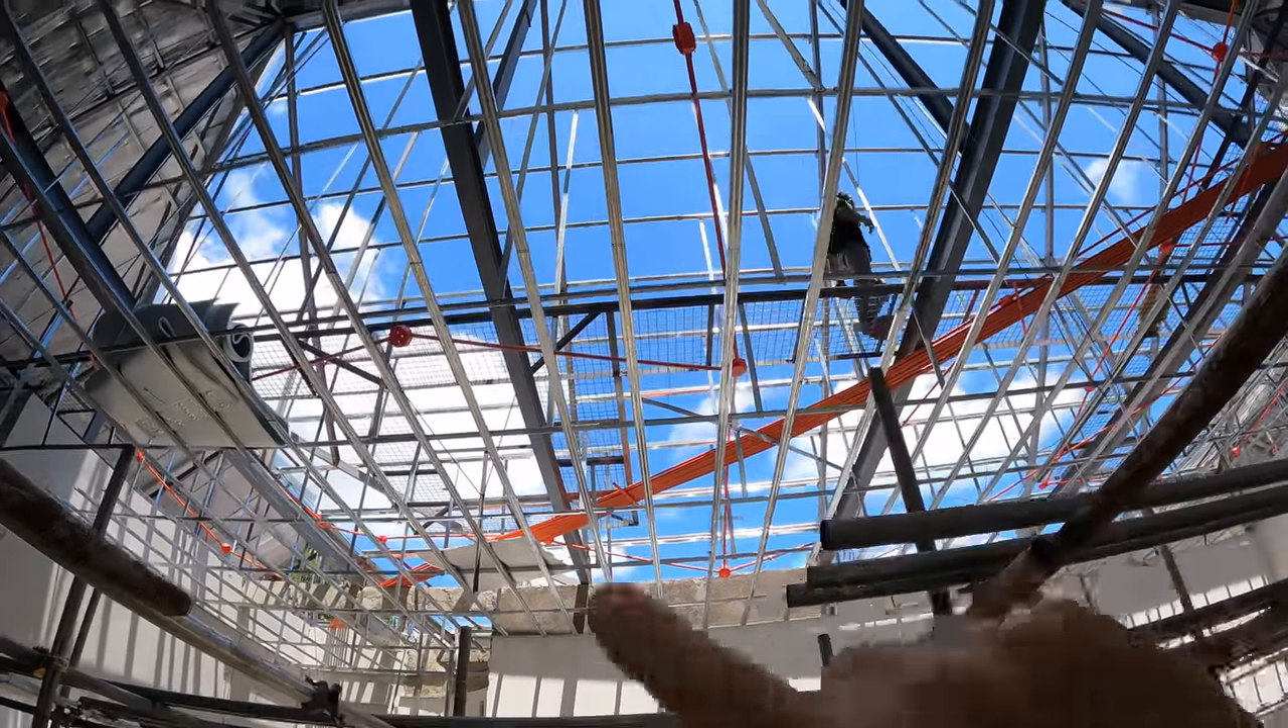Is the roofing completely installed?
No.